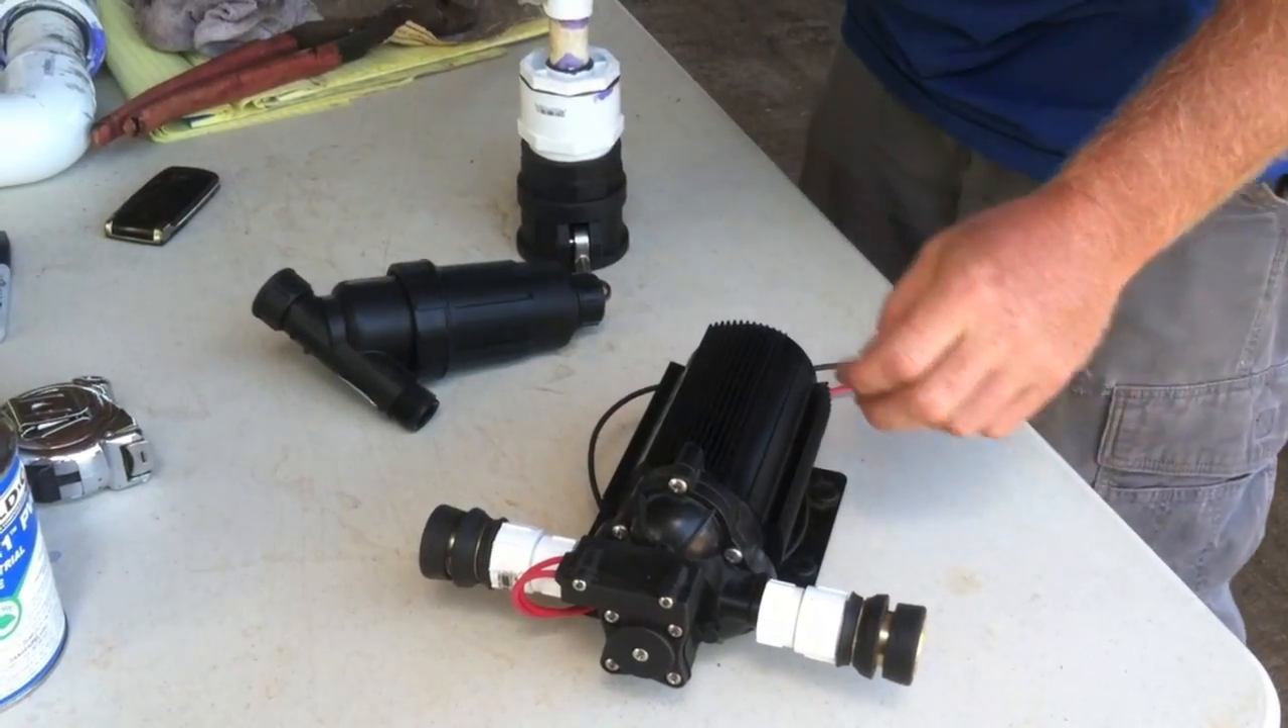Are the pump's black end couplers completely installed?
Yes.